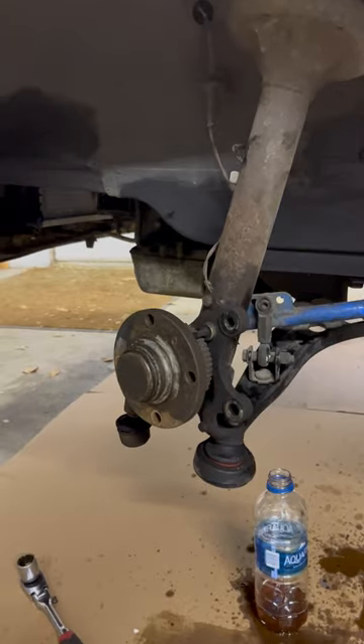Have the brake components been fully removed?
Yes.